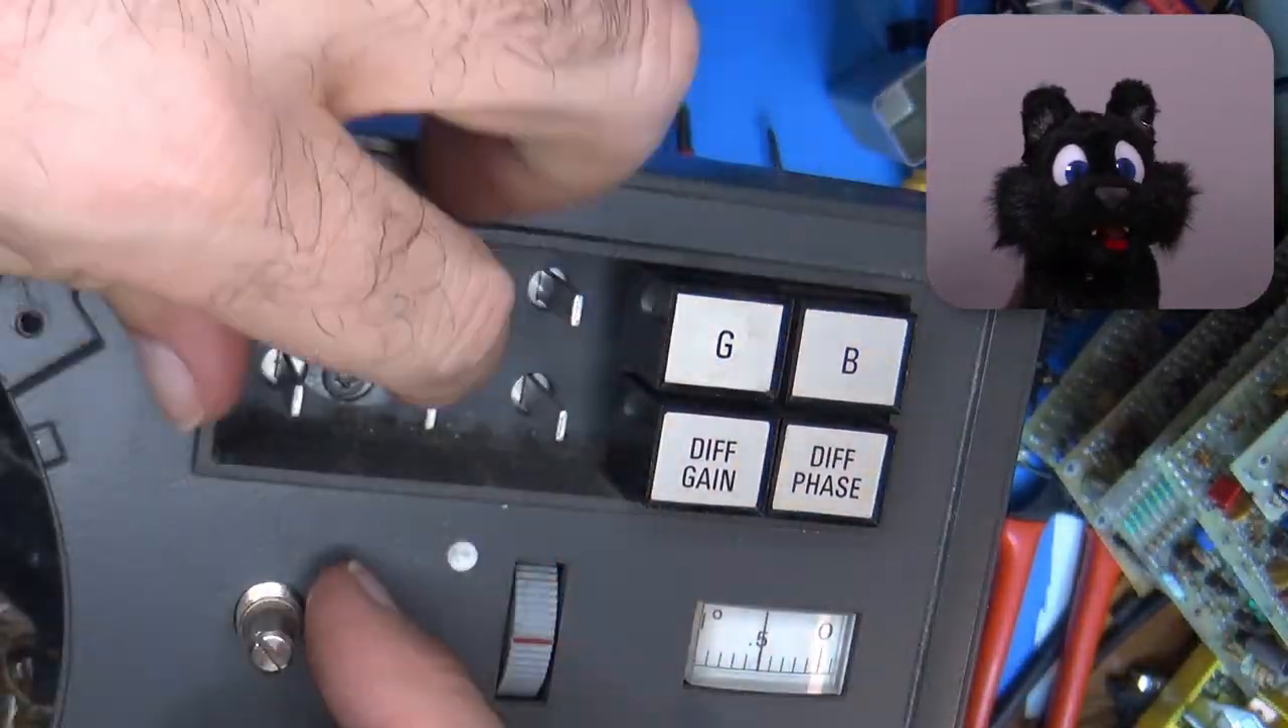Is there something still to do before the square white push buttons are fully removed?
Yes.